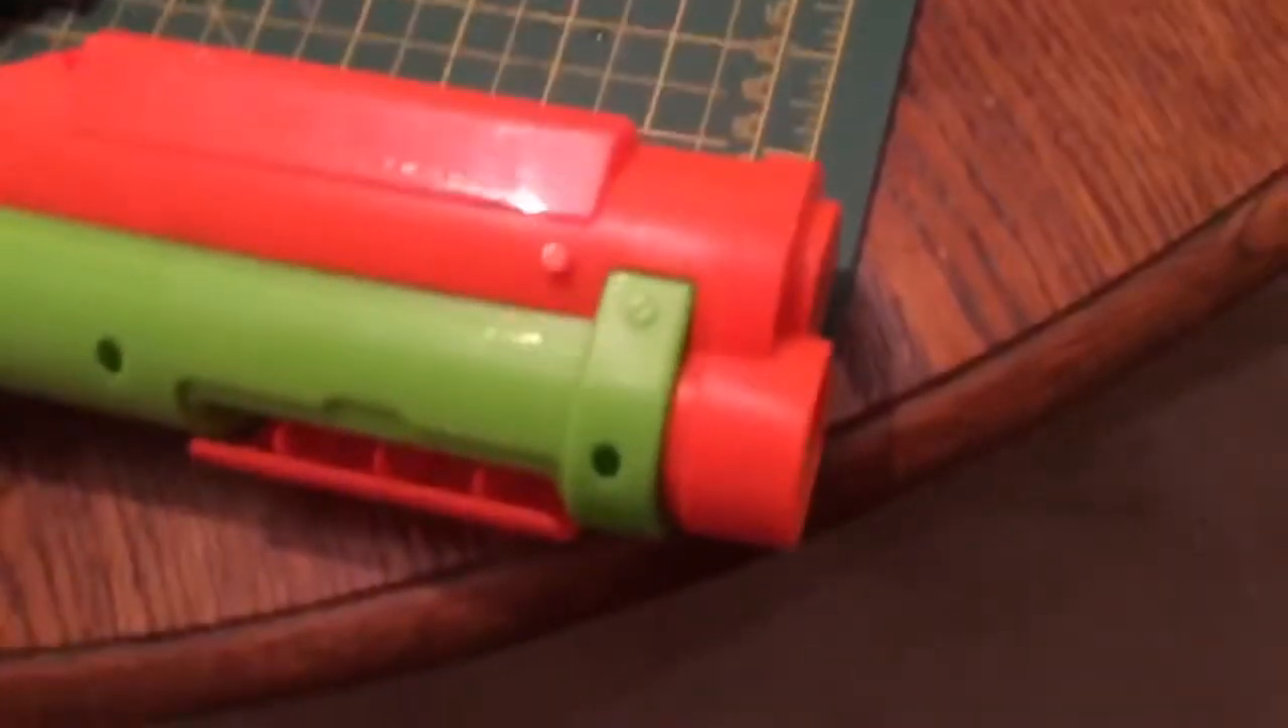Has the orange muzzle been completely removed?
No.